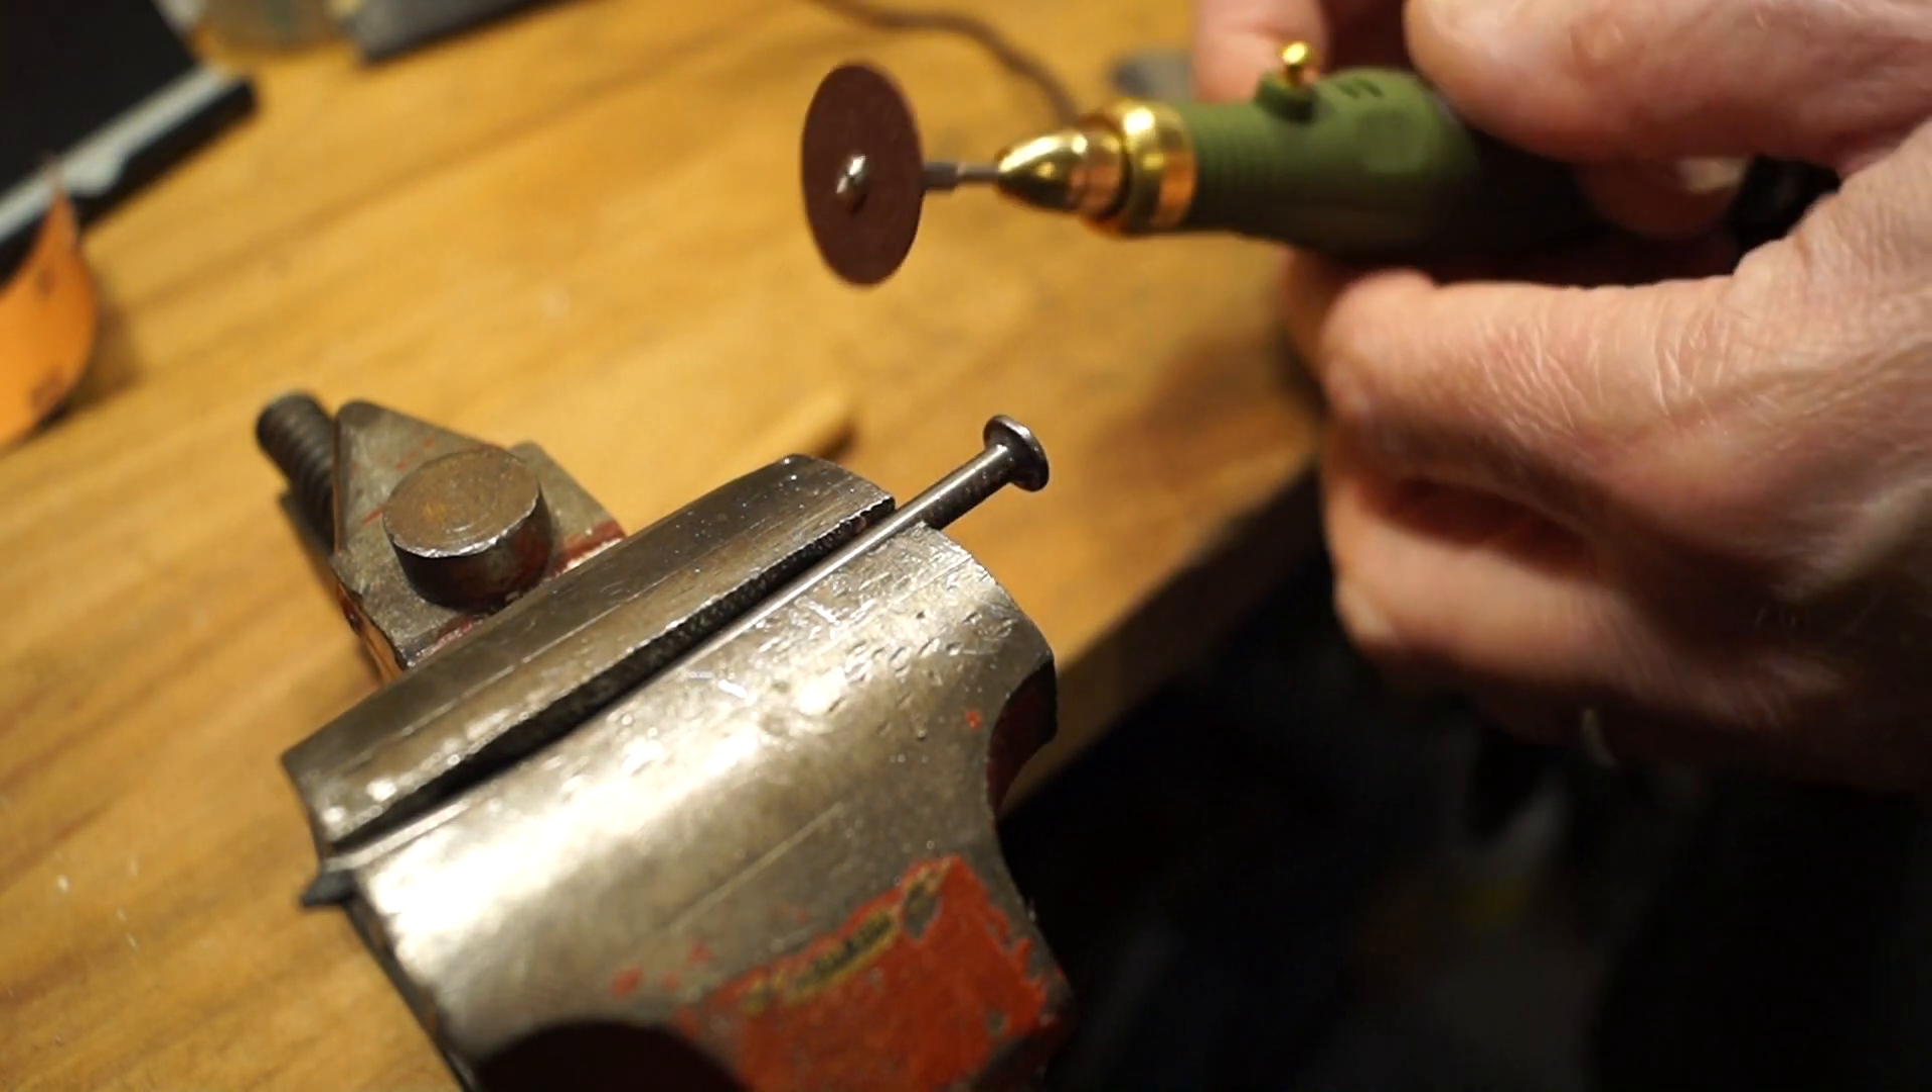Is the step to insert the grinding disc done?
Yes.